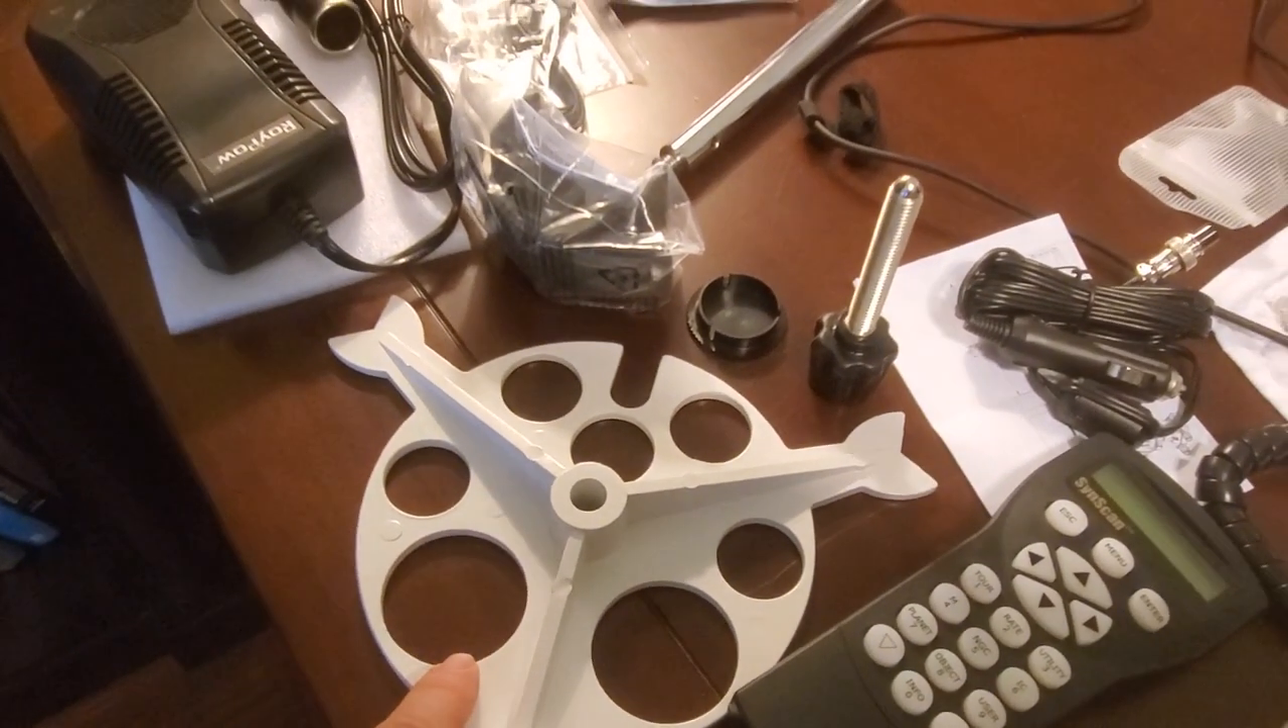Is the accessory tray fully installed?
No.